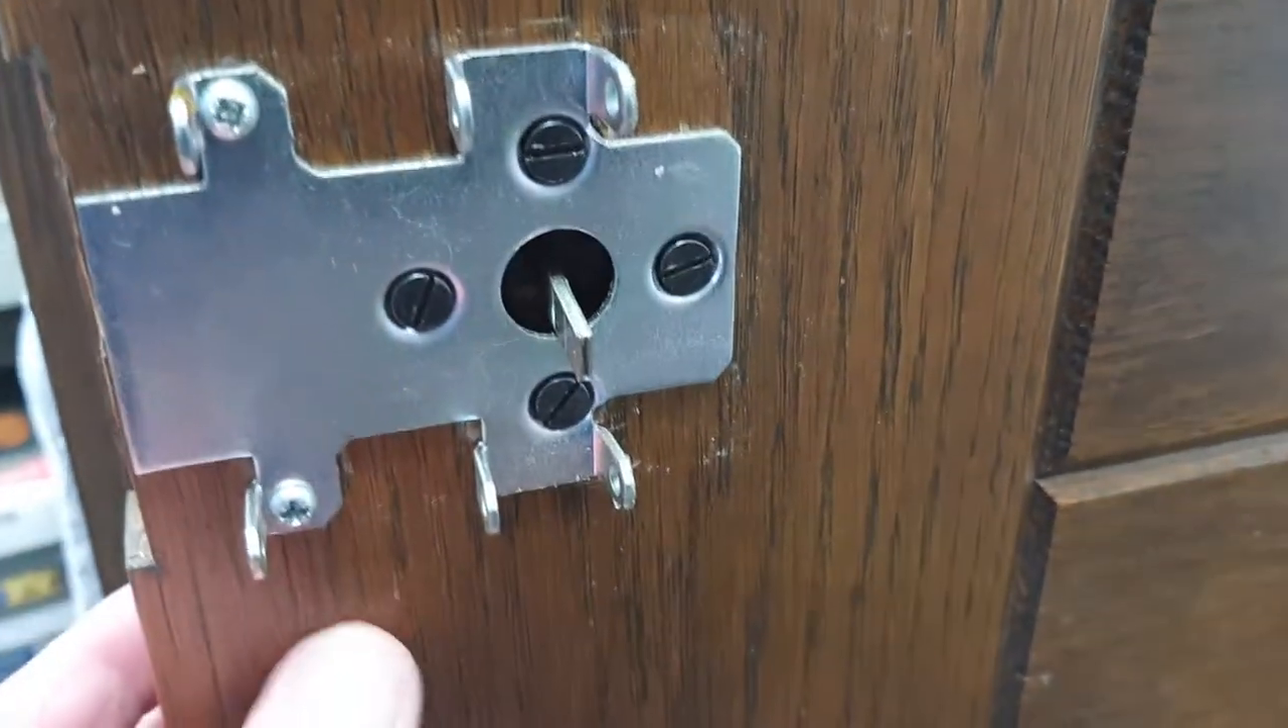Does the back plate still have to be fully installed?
No.